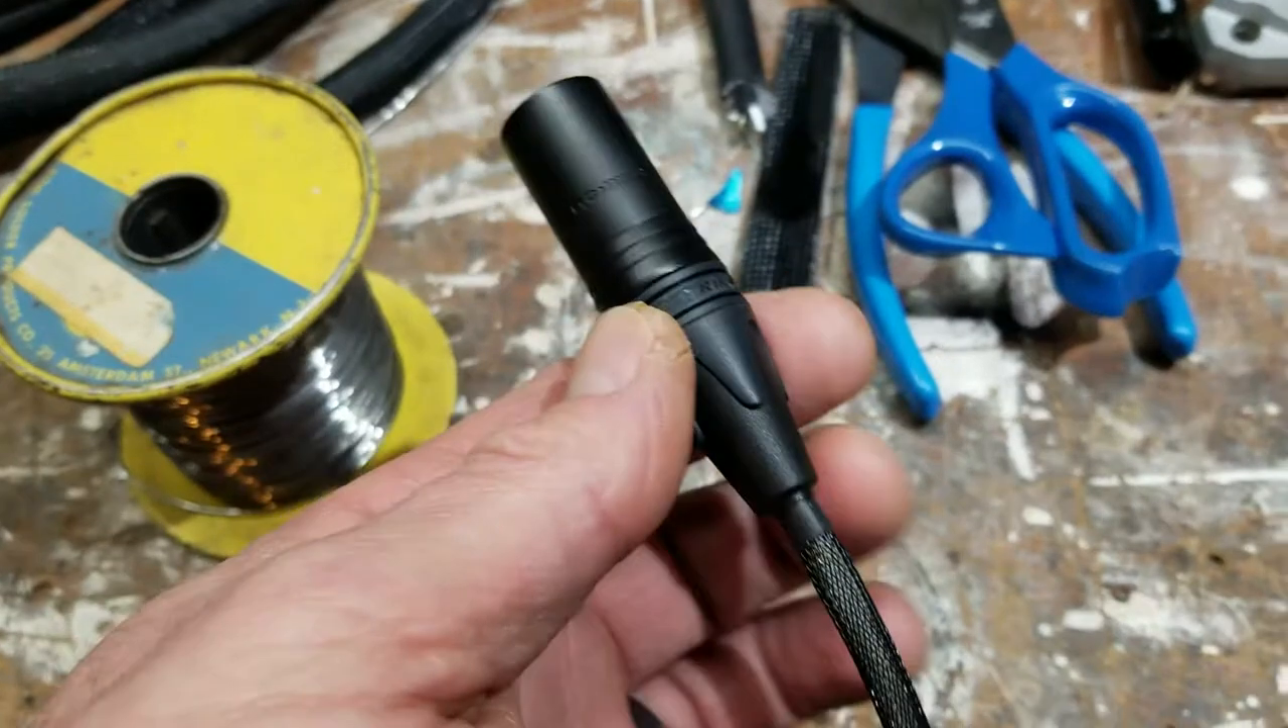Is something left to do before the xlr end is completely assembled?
No.